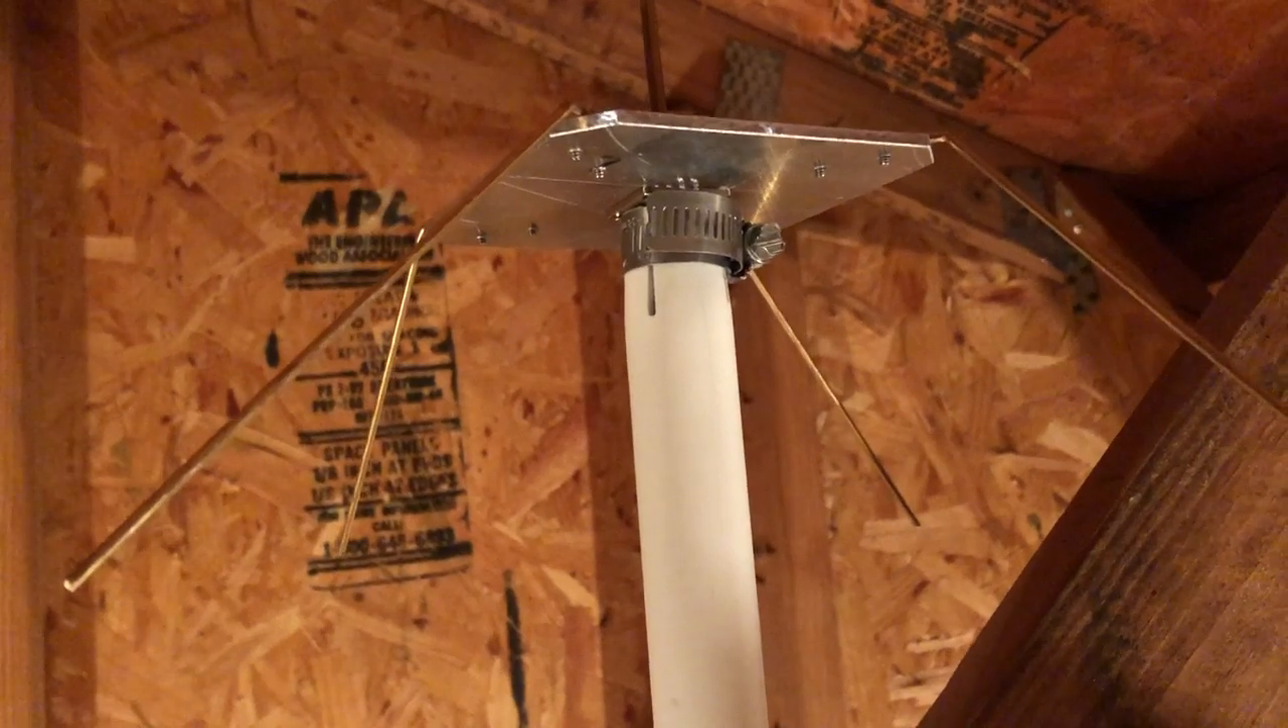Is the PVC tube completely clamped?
Yes.